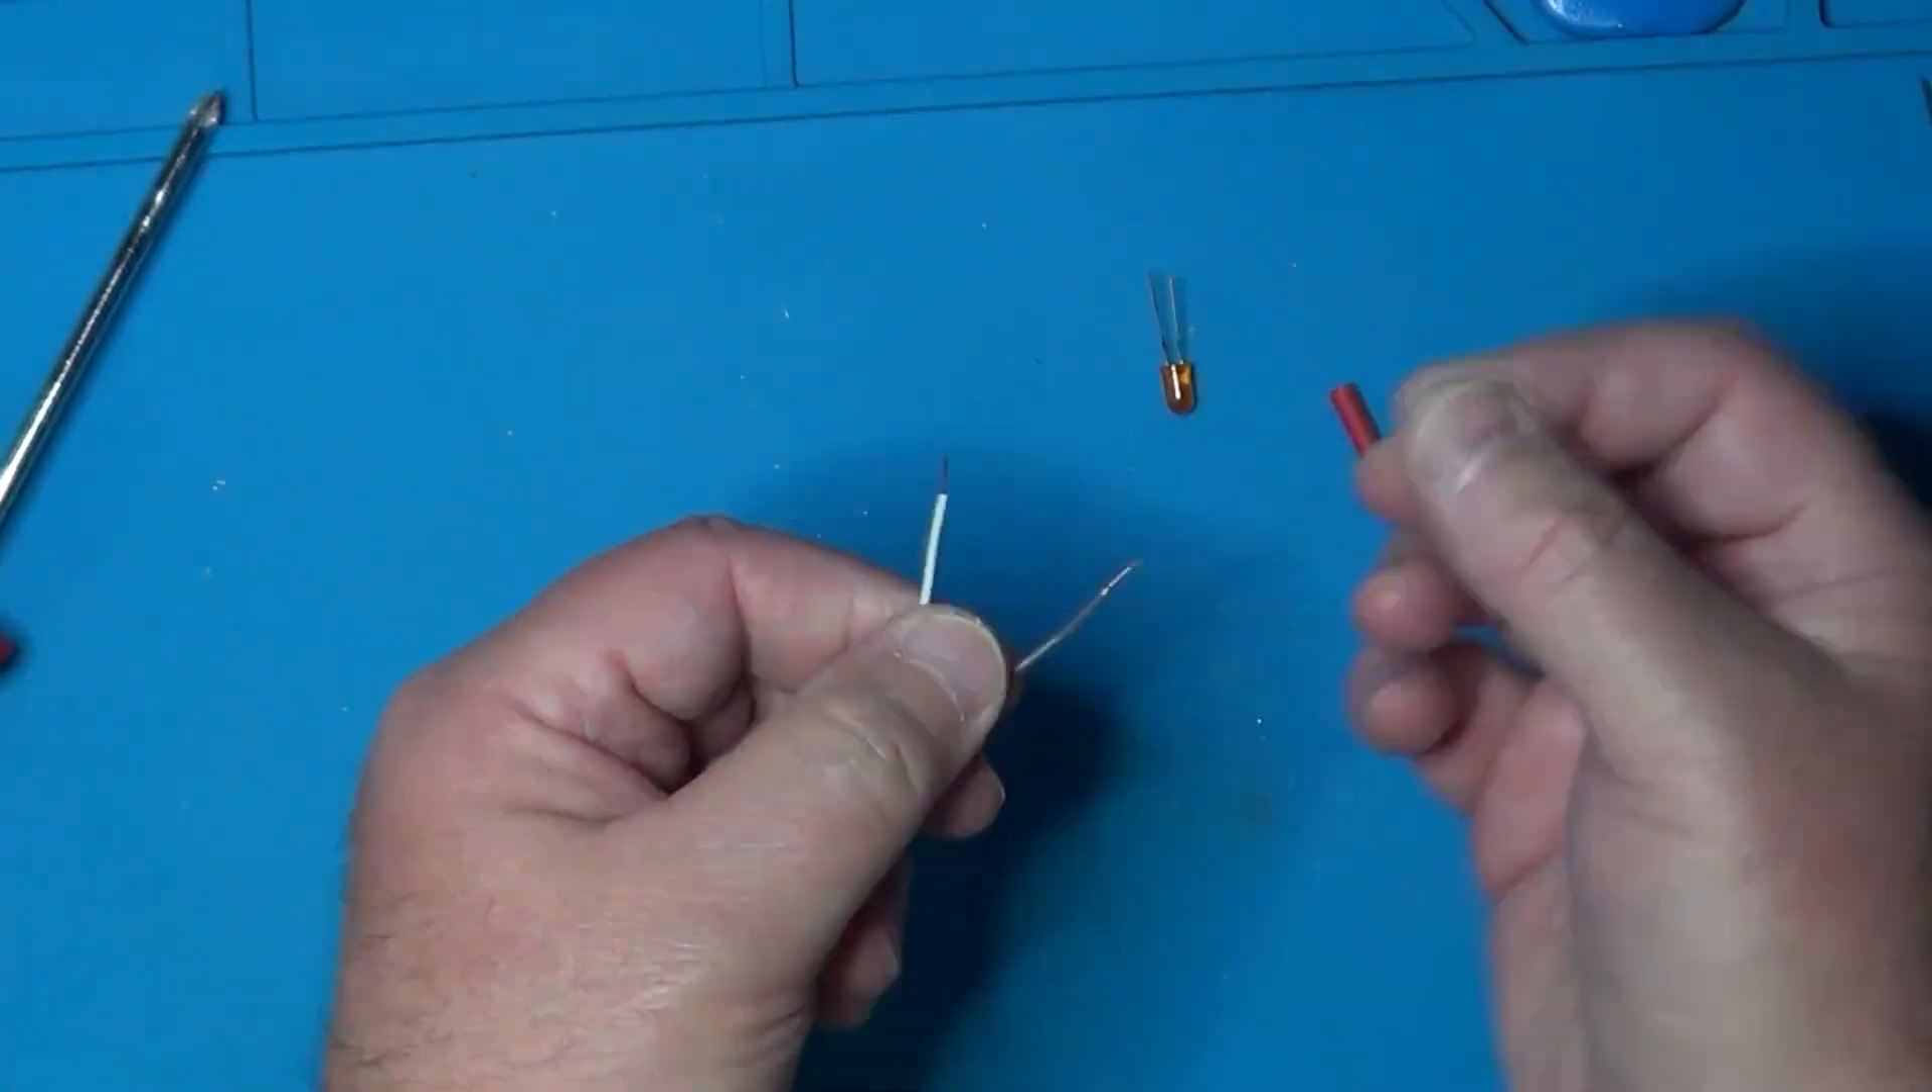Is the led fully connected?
No.